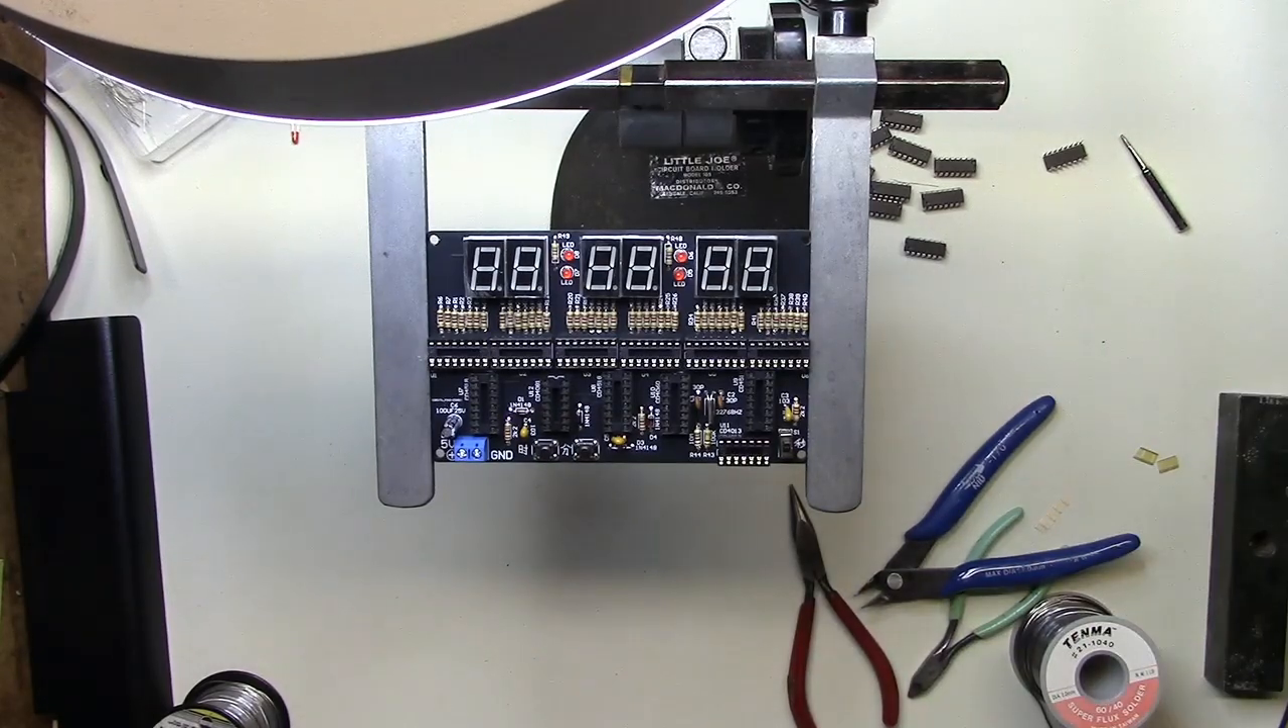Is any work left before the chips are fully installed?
Yes.